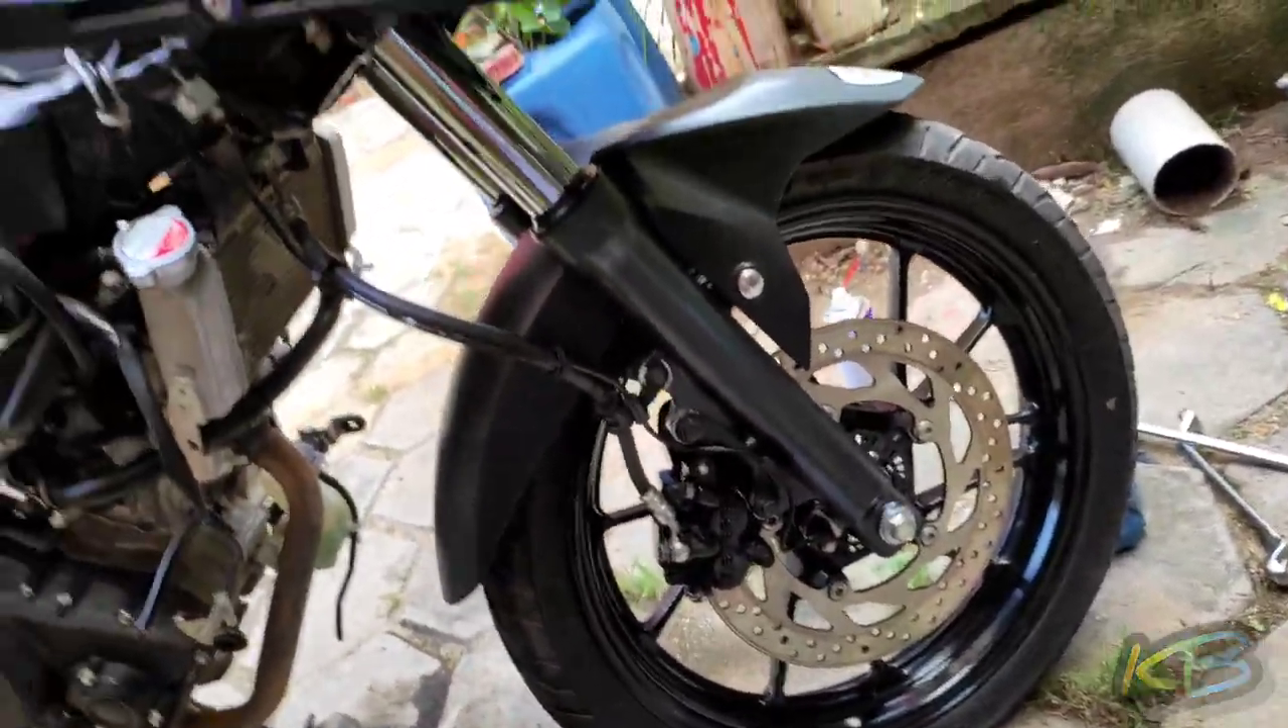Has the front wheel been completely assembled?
Yes.